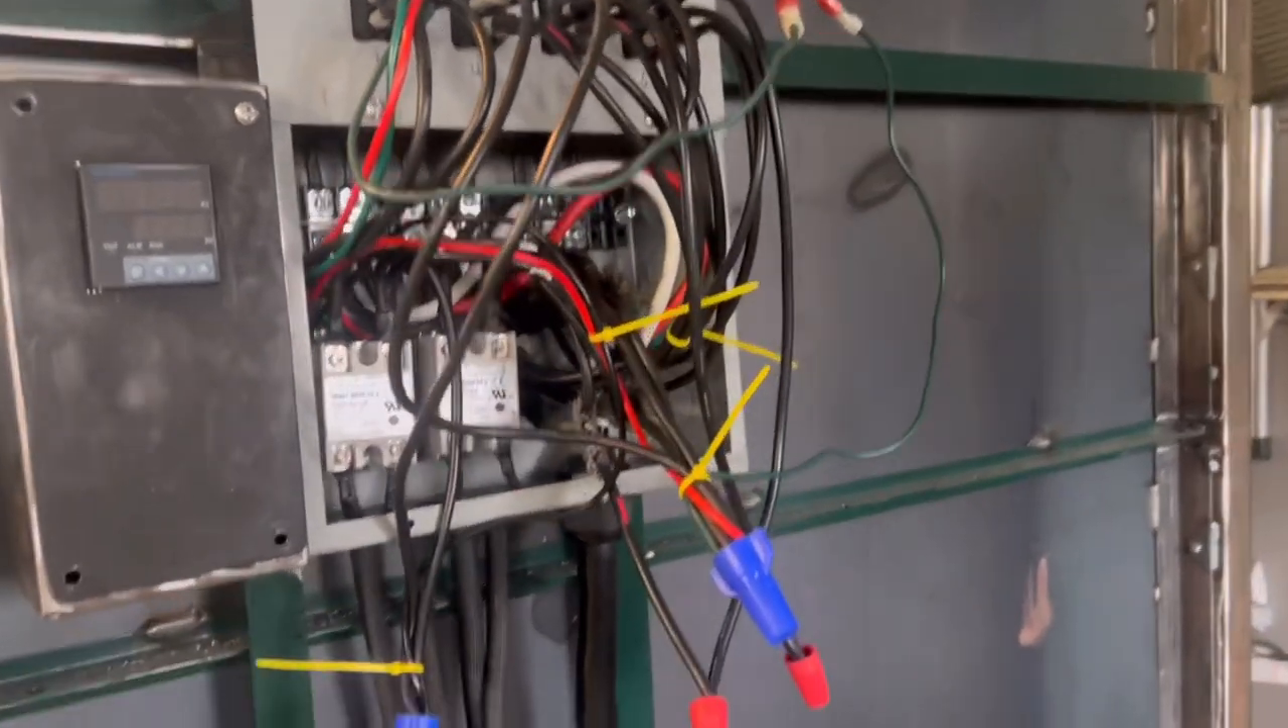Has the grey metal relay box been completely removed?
No.